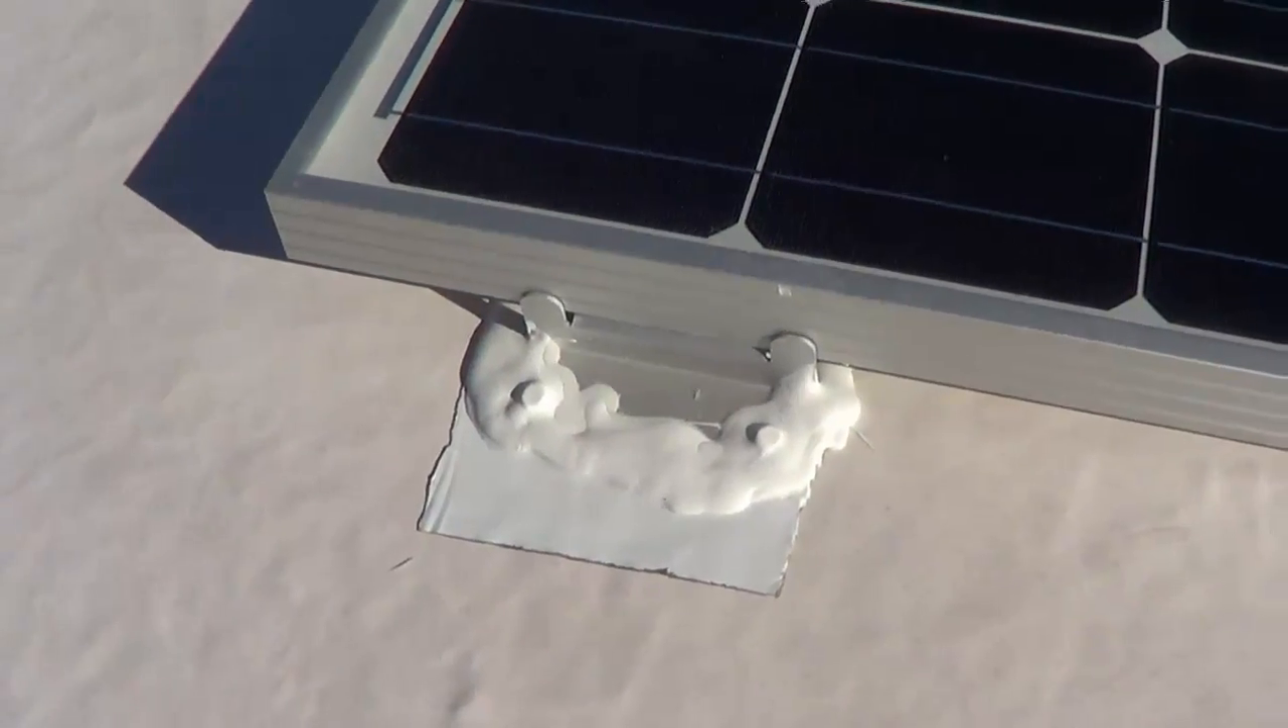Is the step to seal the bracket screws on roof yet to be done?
No.